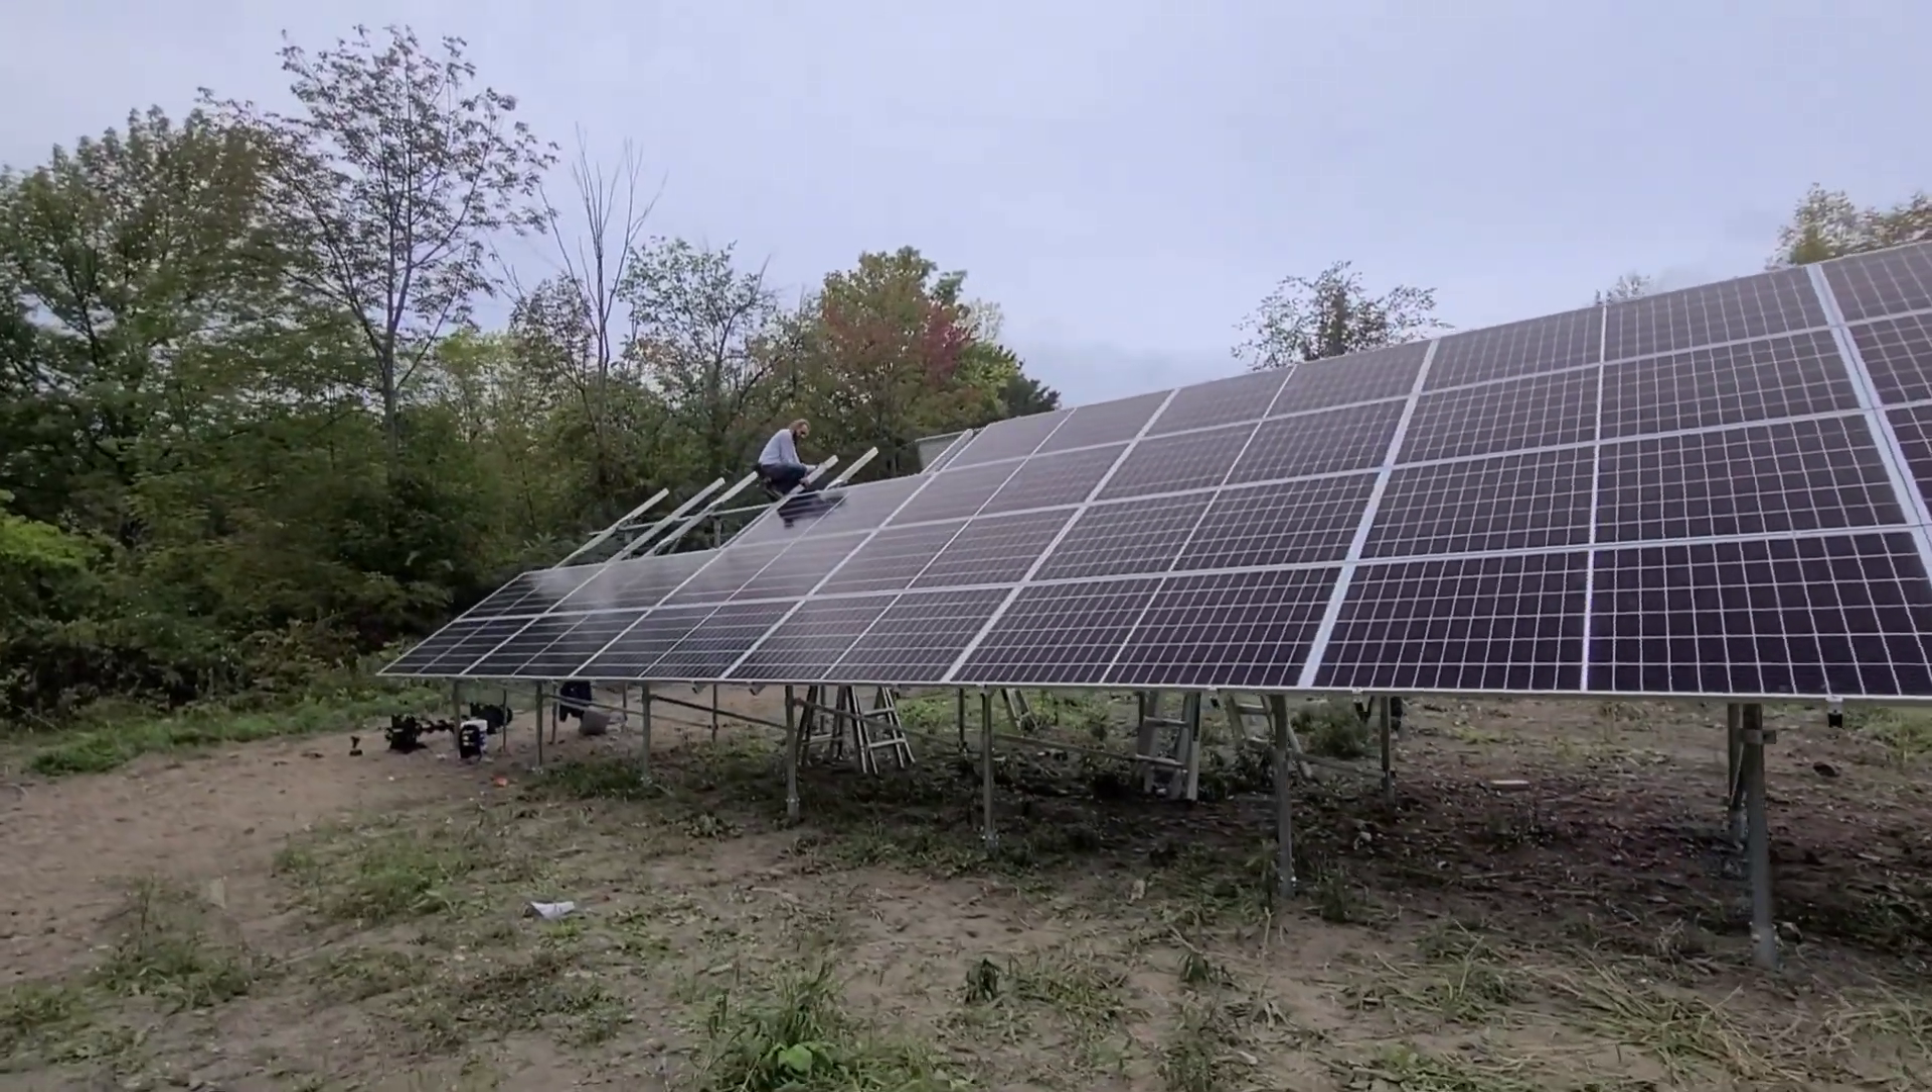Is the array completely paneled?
No.